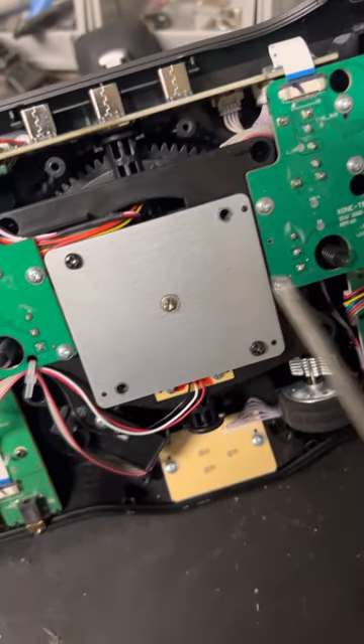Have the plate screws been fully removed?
No.